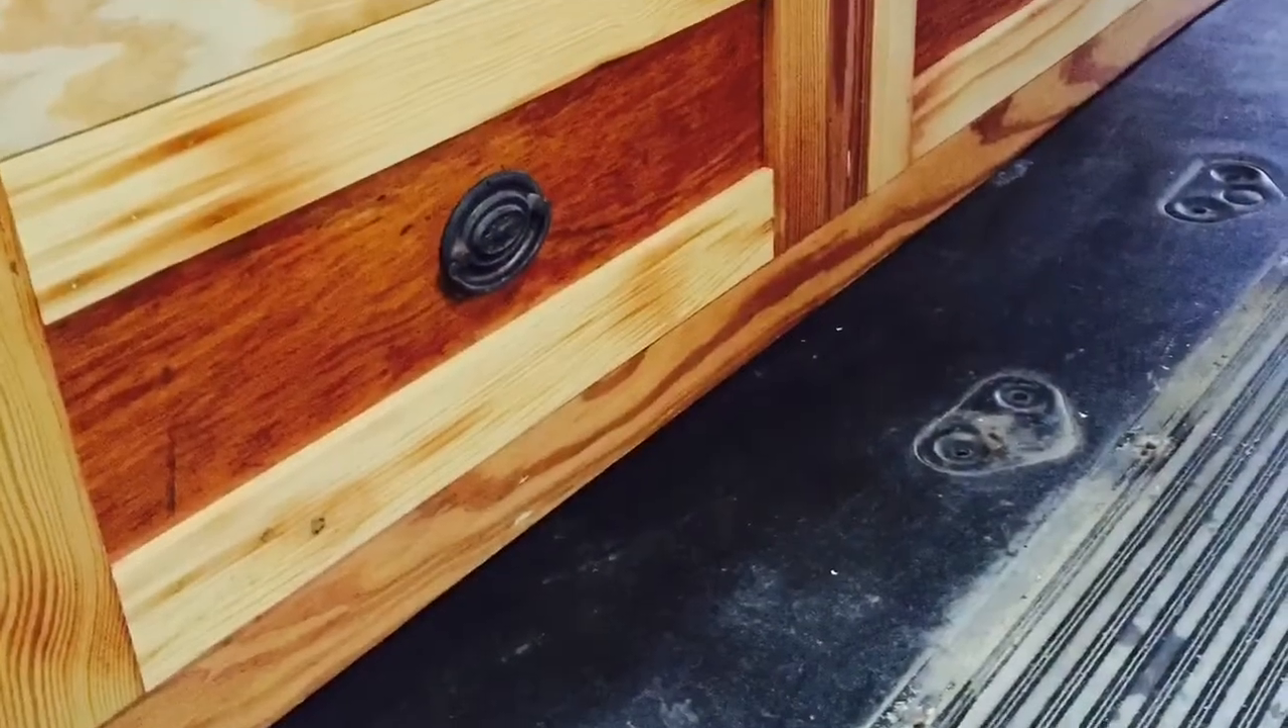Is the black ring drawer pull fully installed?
Yes.